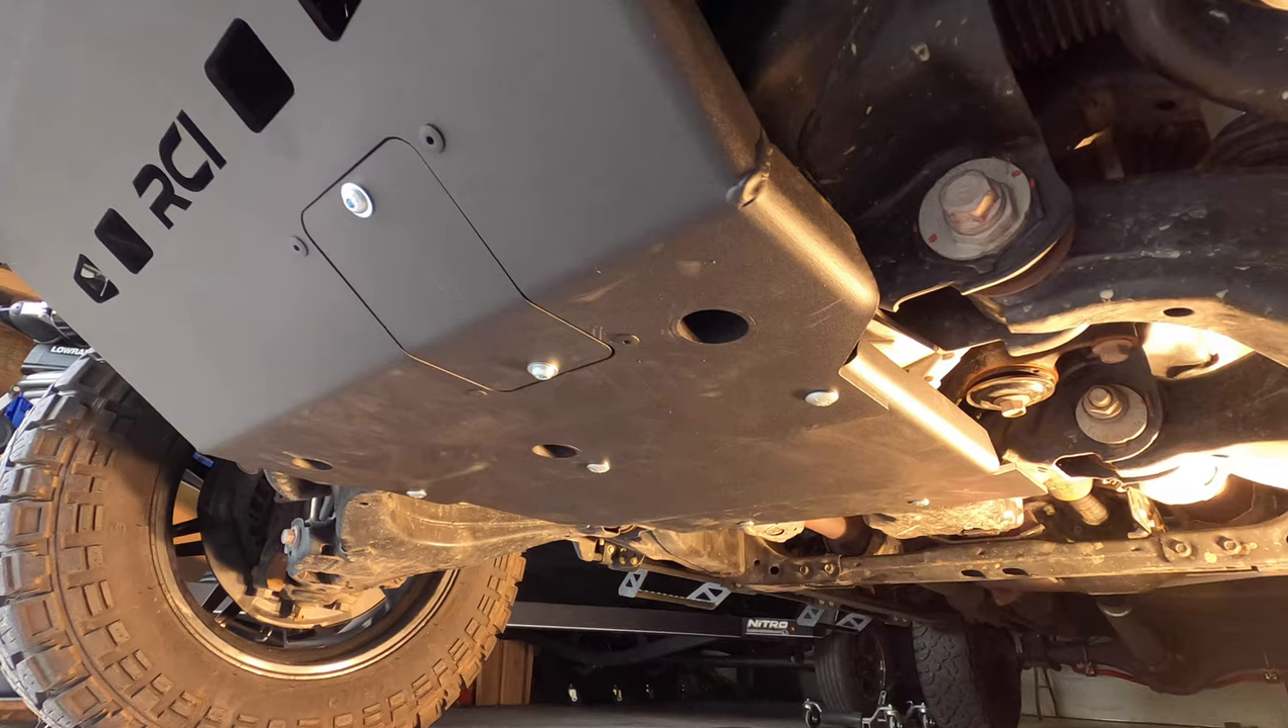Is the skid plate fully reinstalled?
Yes.